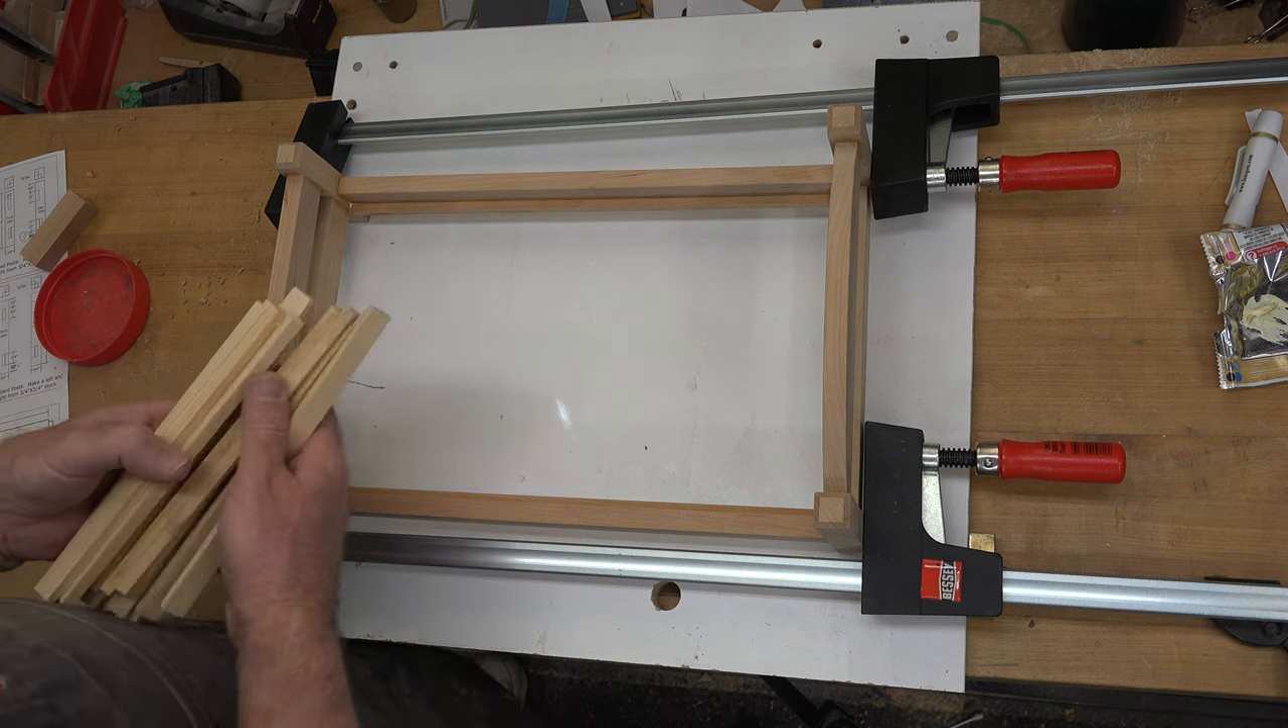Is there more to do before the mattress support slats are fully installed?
Yes.